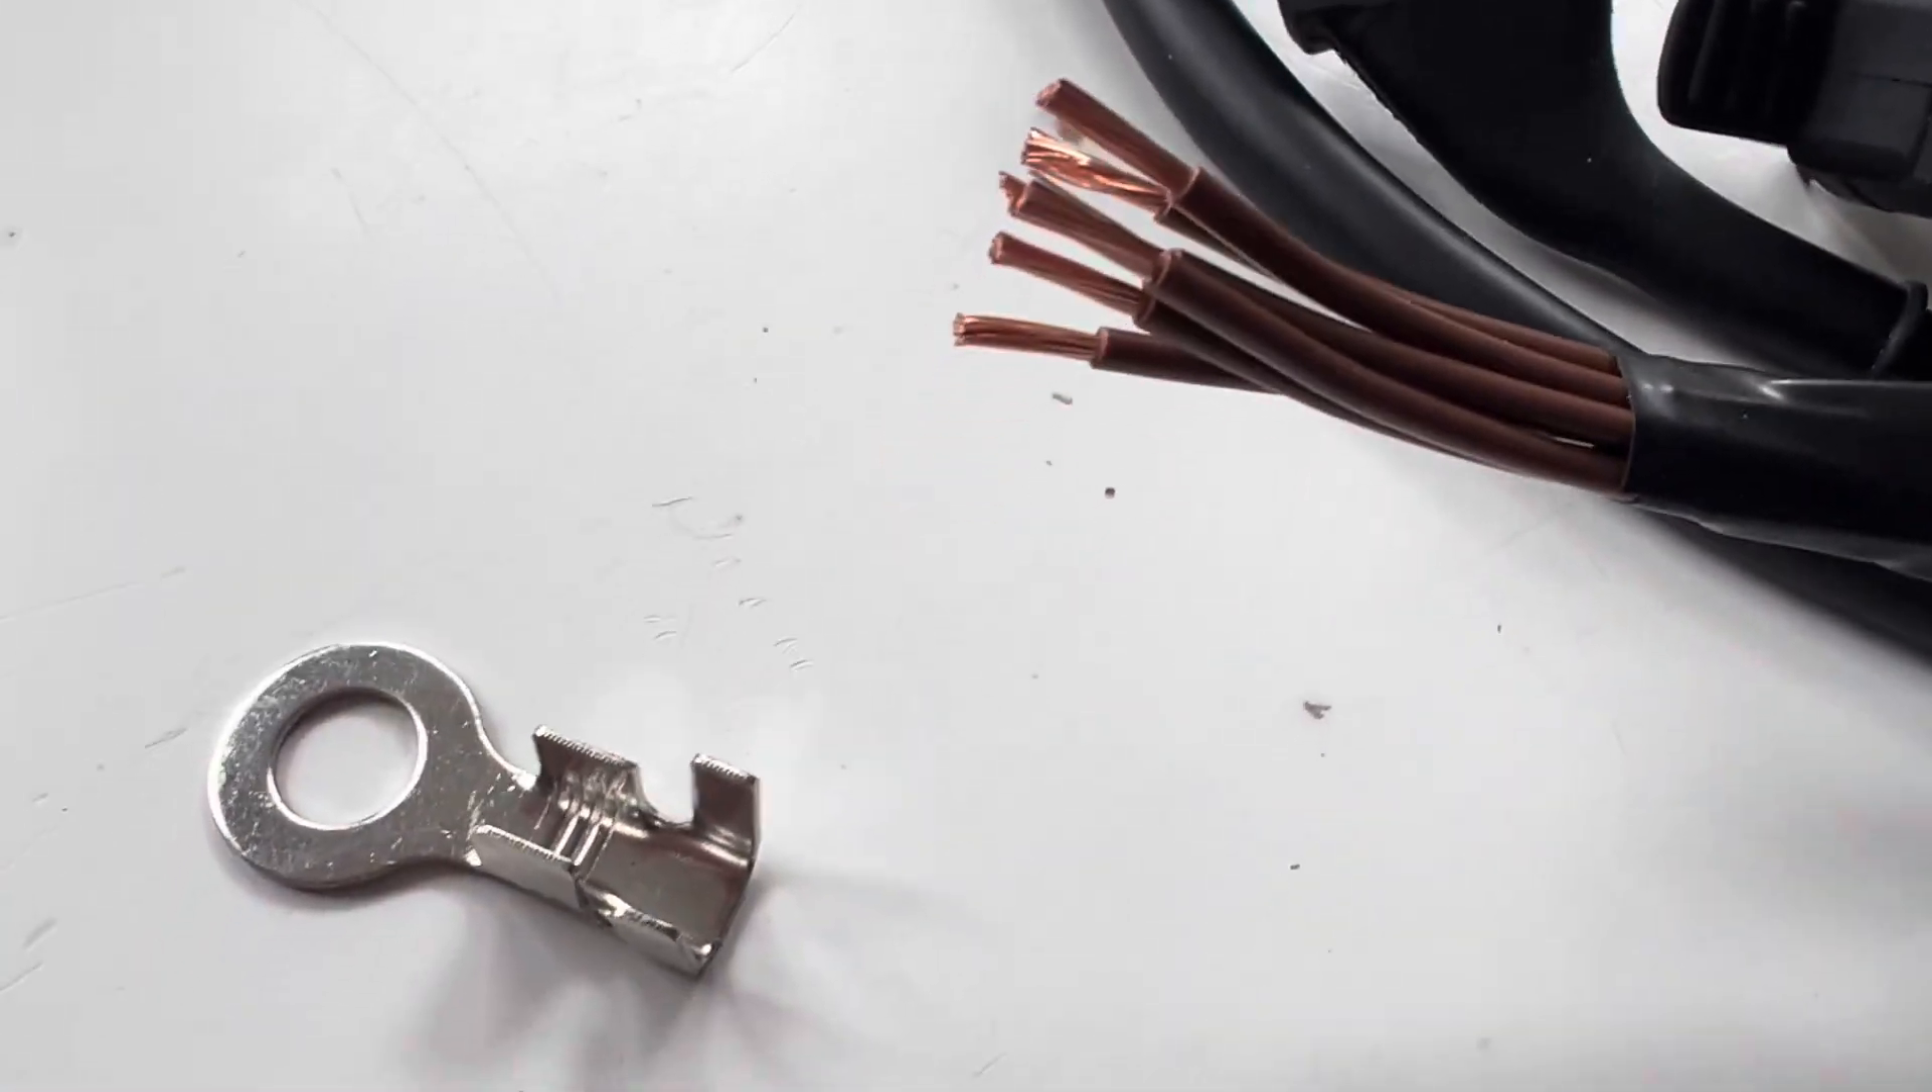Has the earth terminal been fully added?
No.